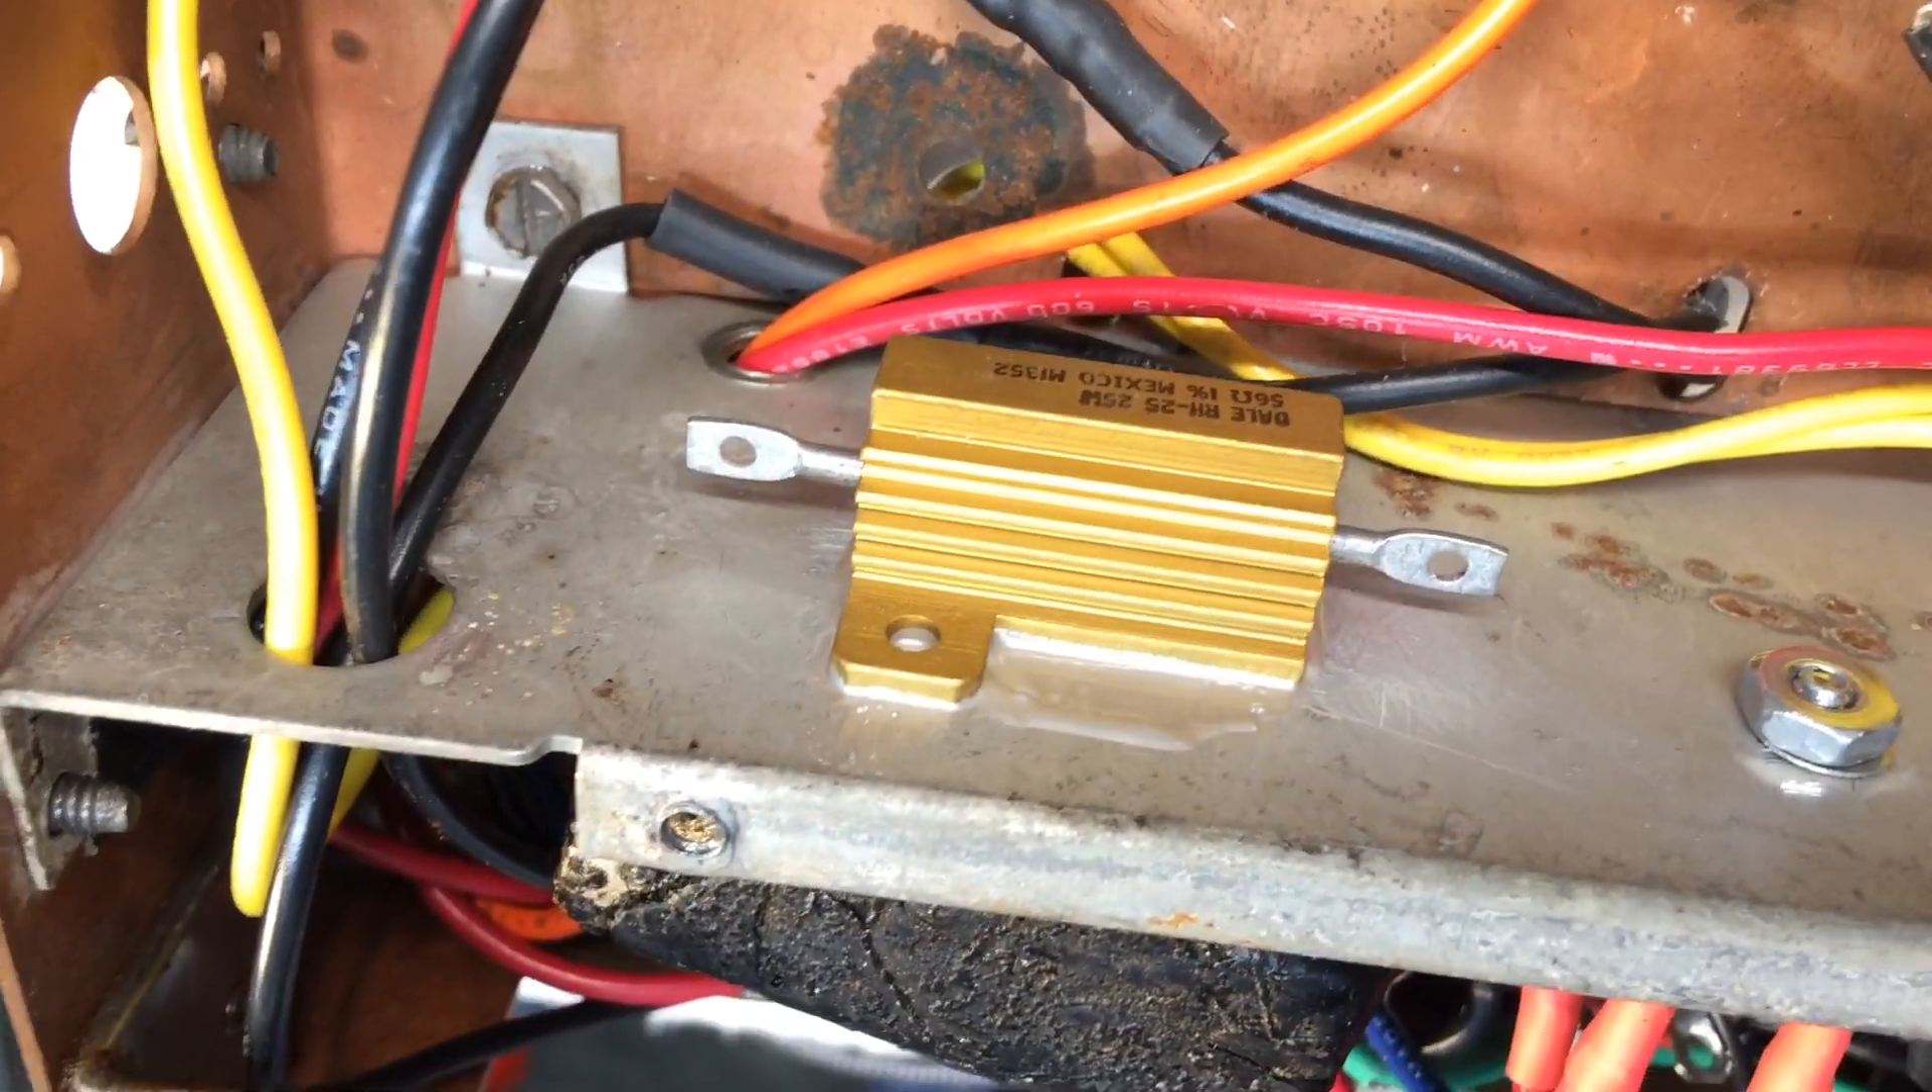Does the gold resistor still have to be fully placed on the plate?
No.